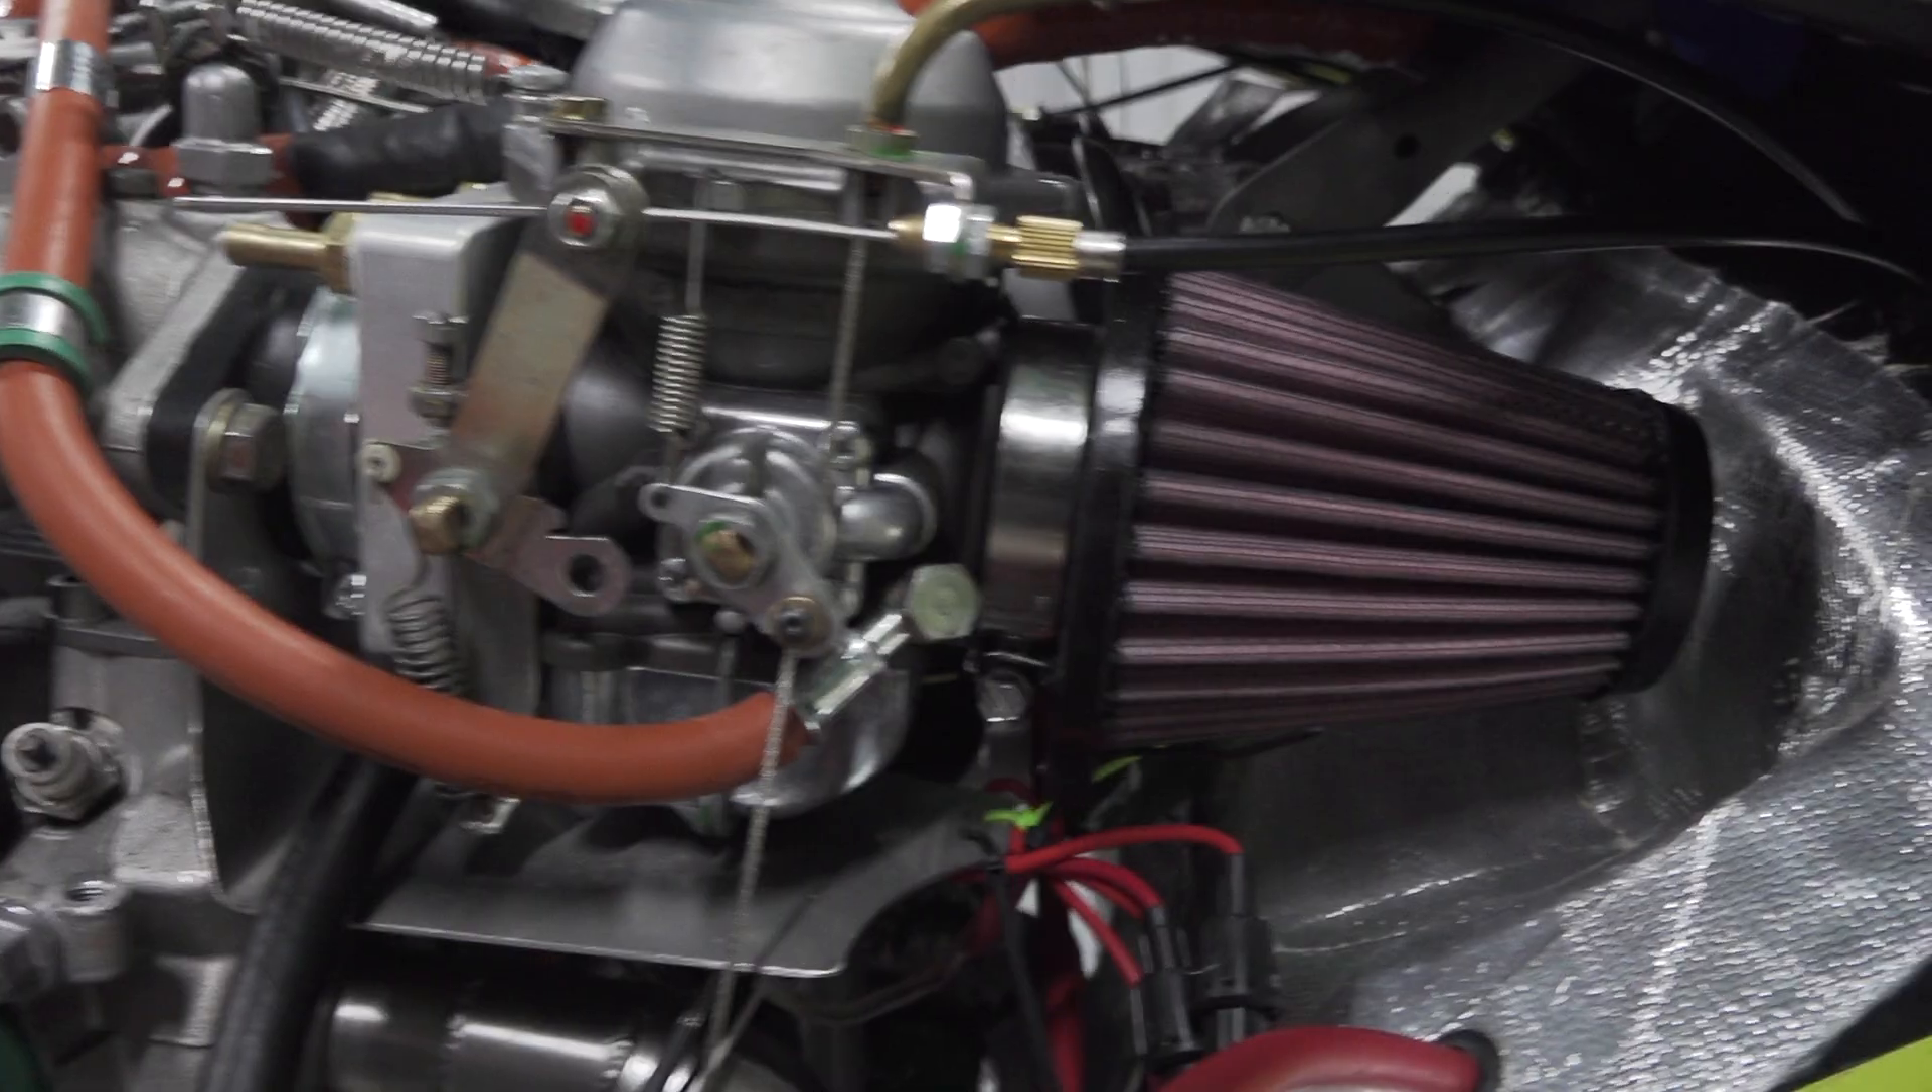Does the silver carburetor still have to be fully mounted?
No.